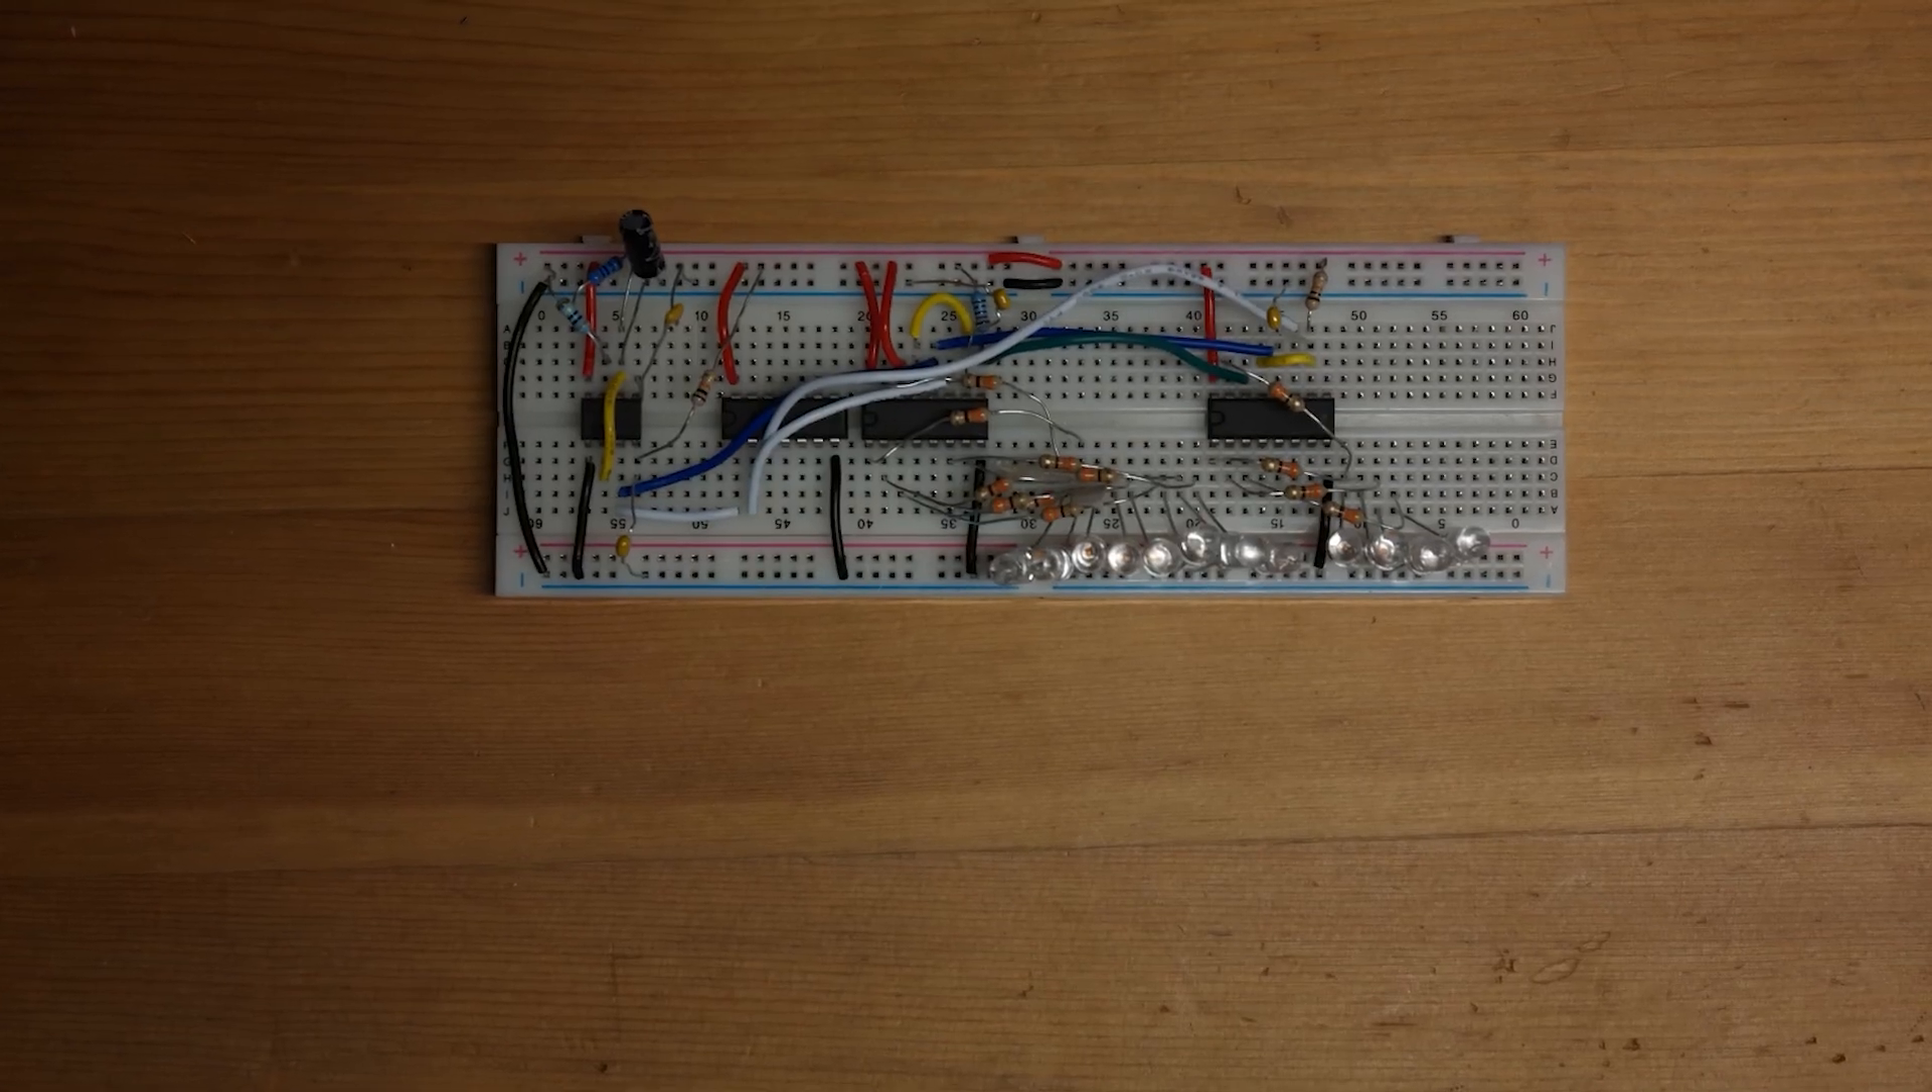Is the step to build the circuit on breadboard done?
Yes.